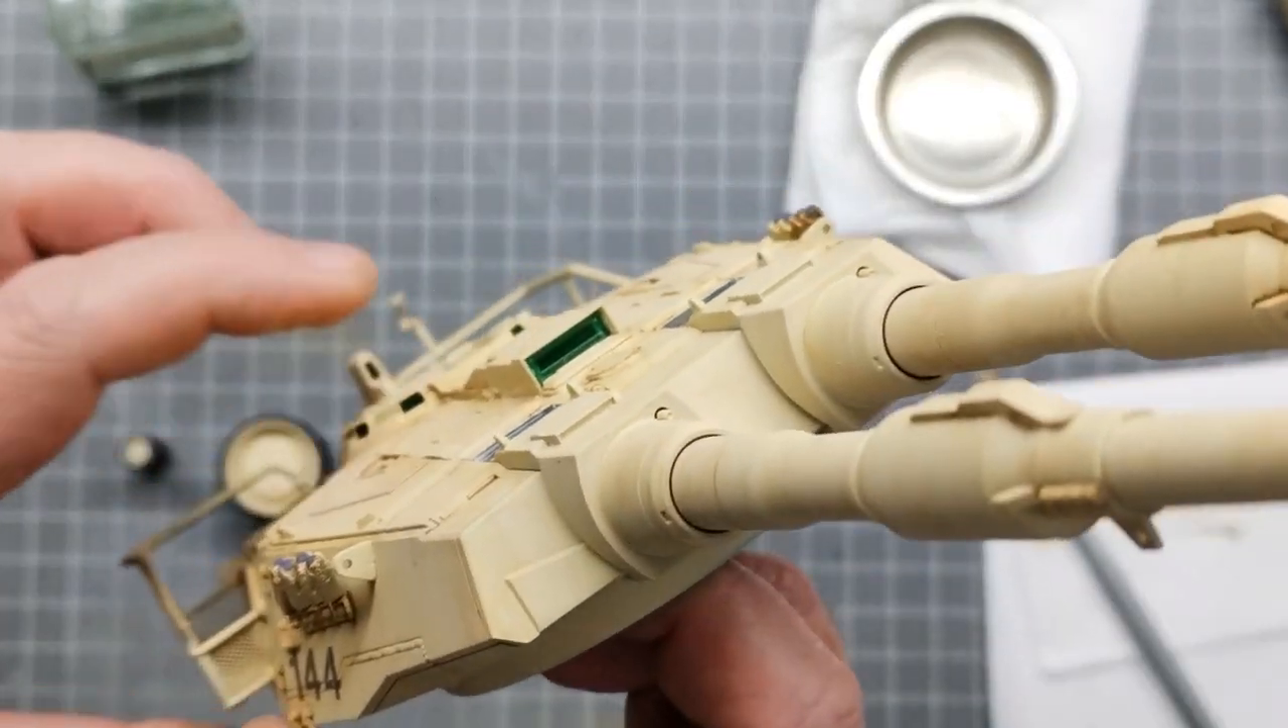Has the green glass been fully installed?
Yes.